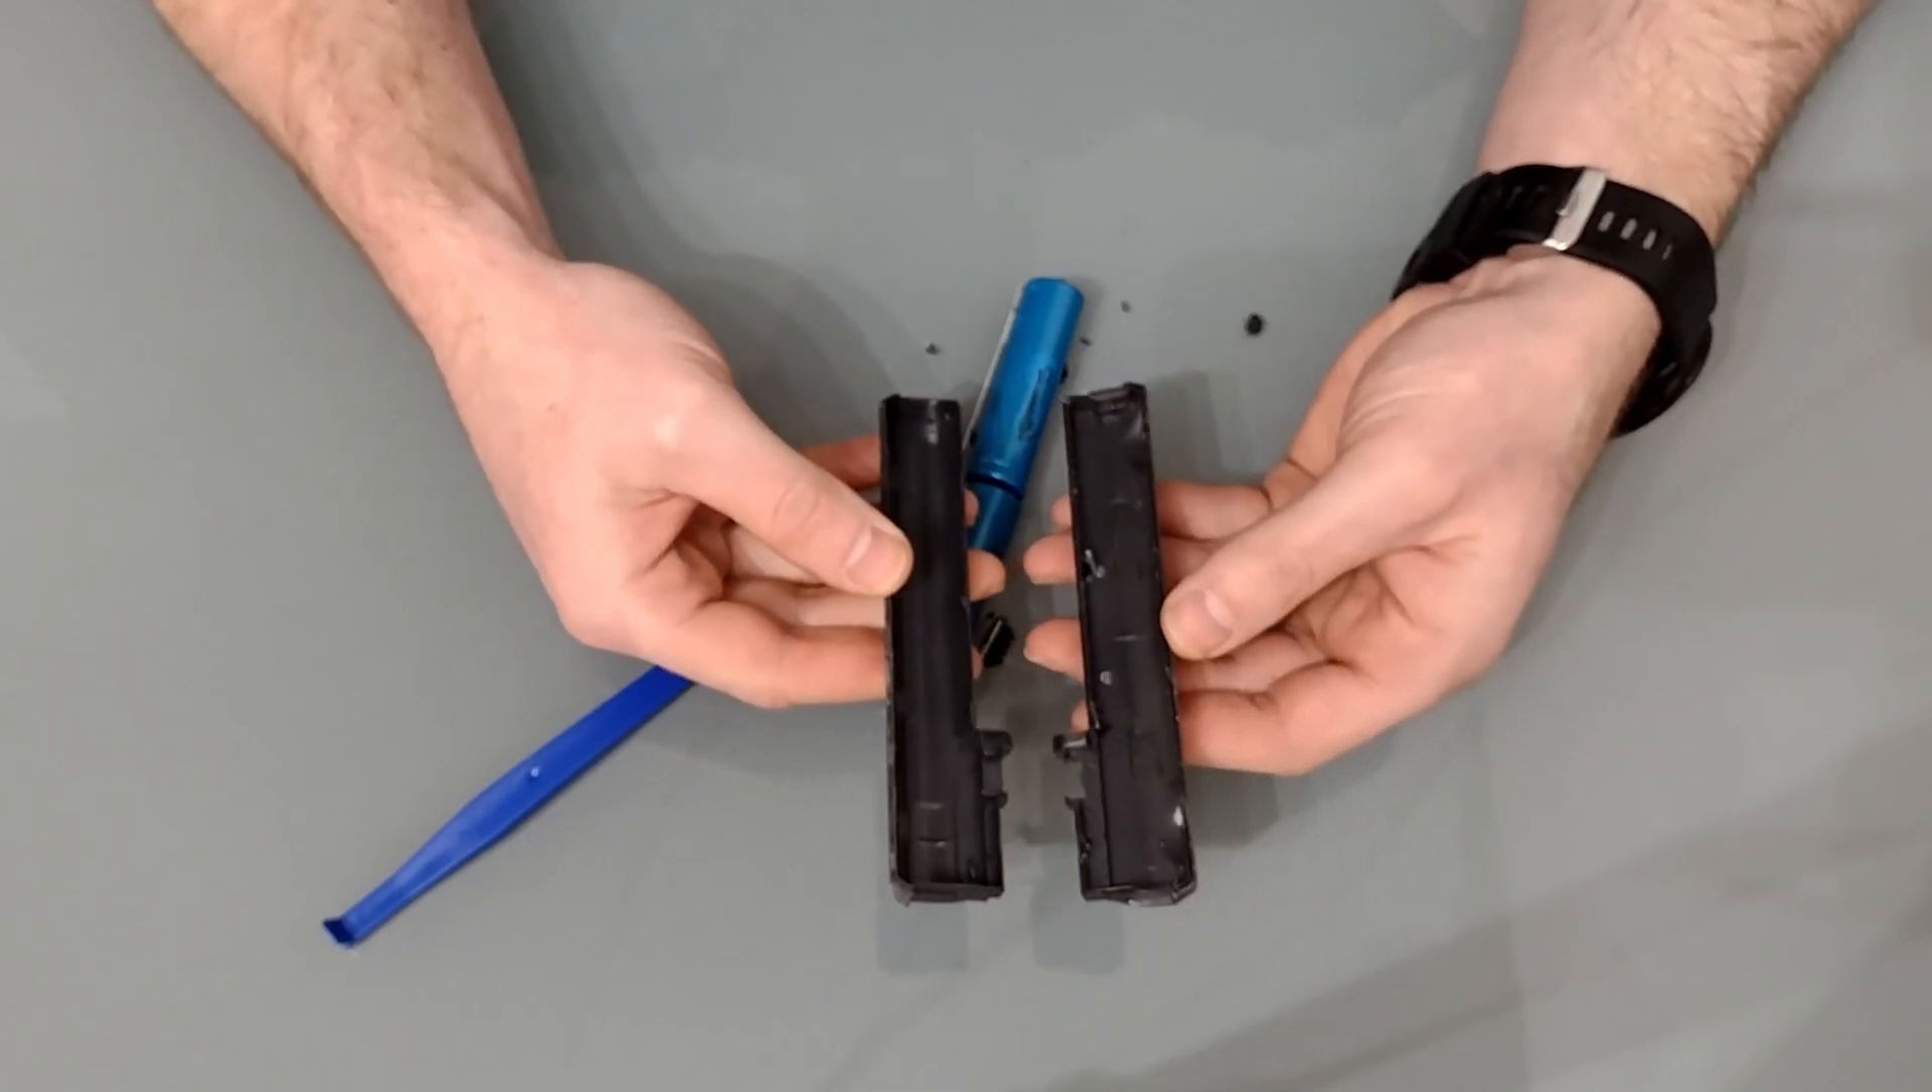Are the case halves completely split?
Yes.